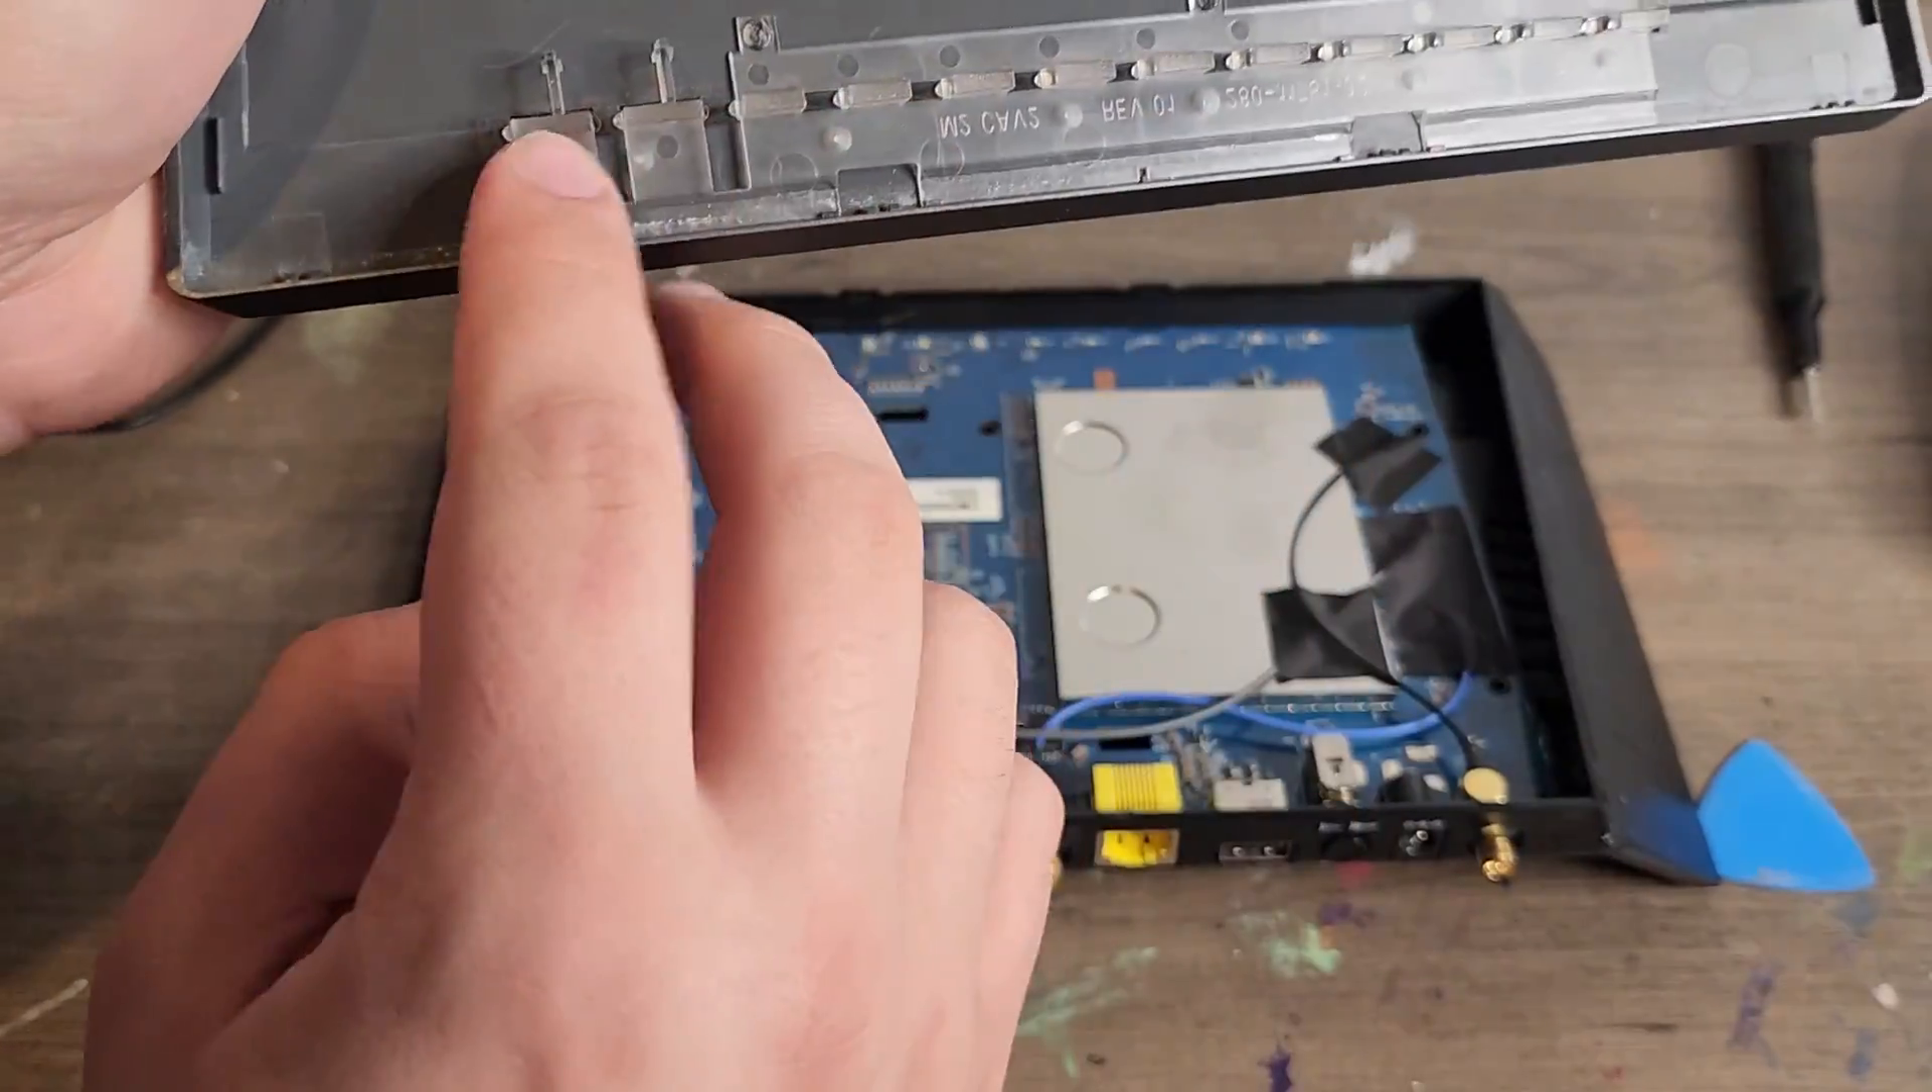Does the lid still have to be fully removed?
No.